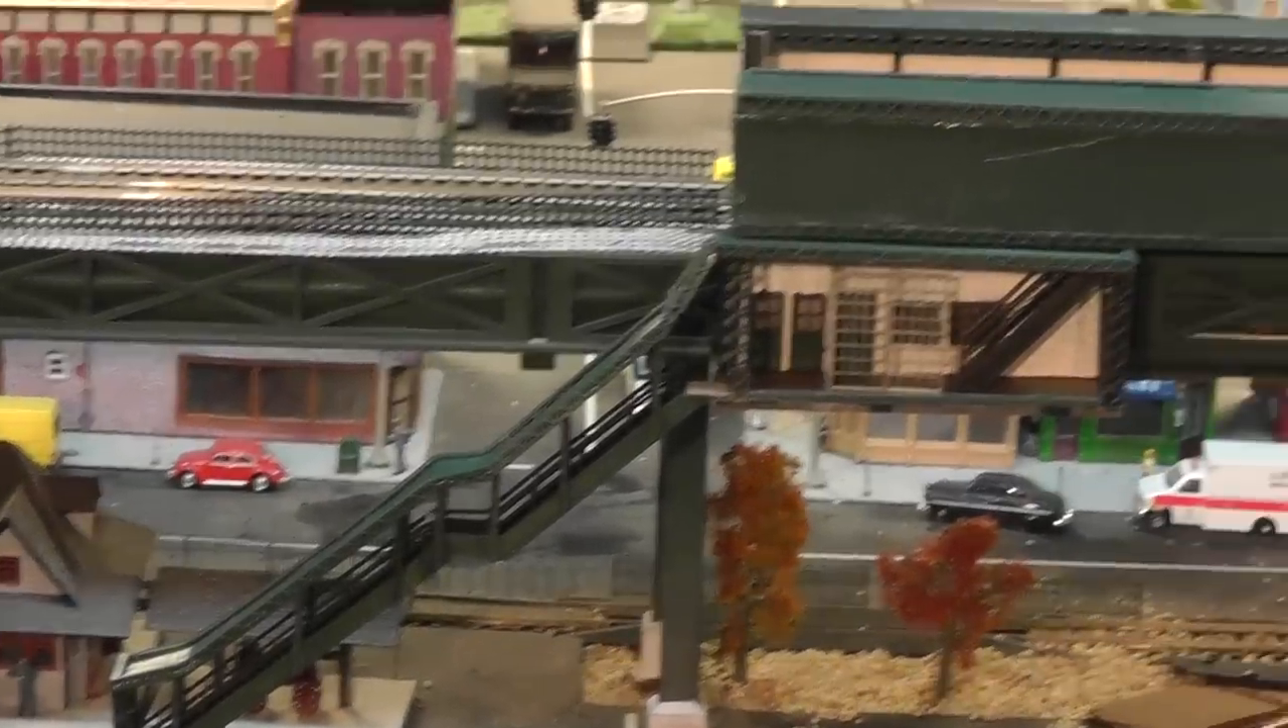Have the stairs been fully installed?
Yes.